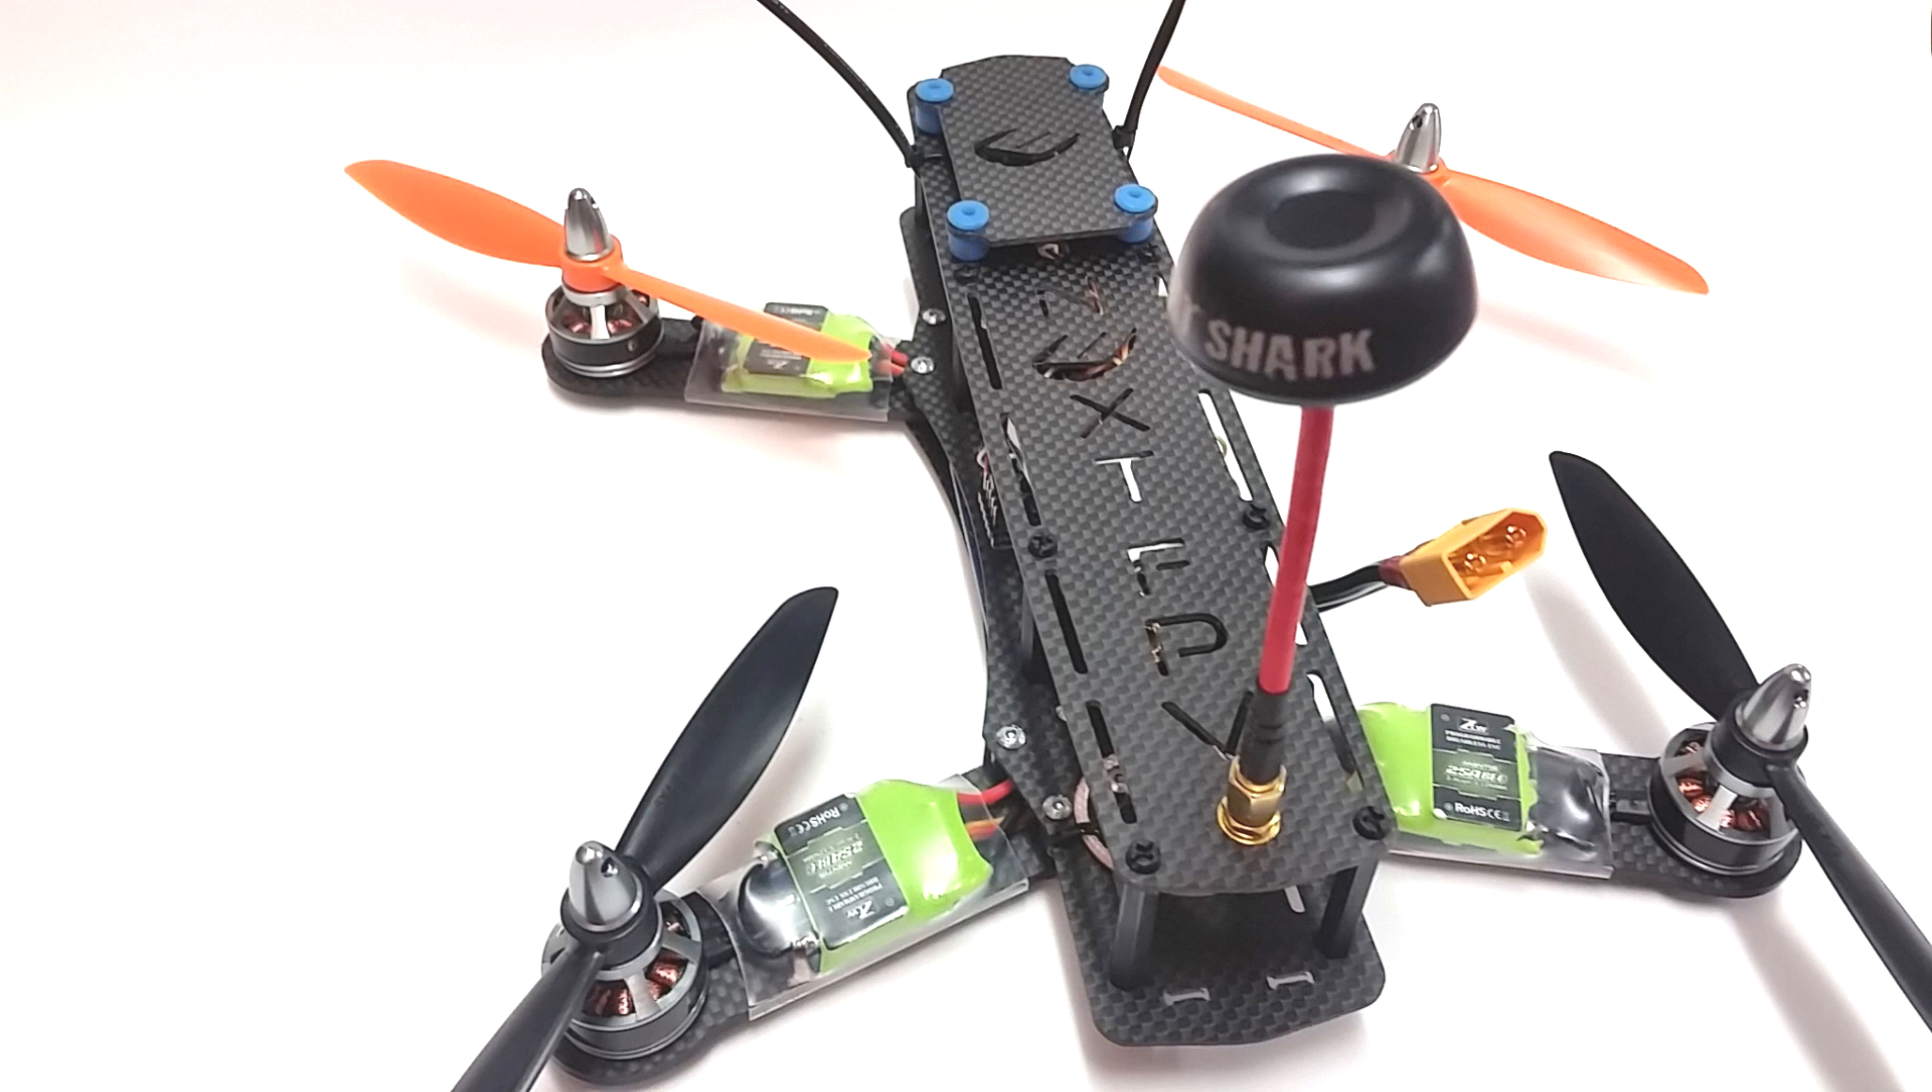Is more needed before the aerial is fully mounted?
No.